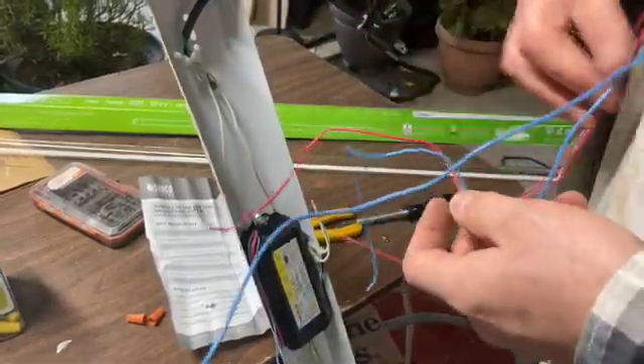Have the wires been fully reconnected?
No.